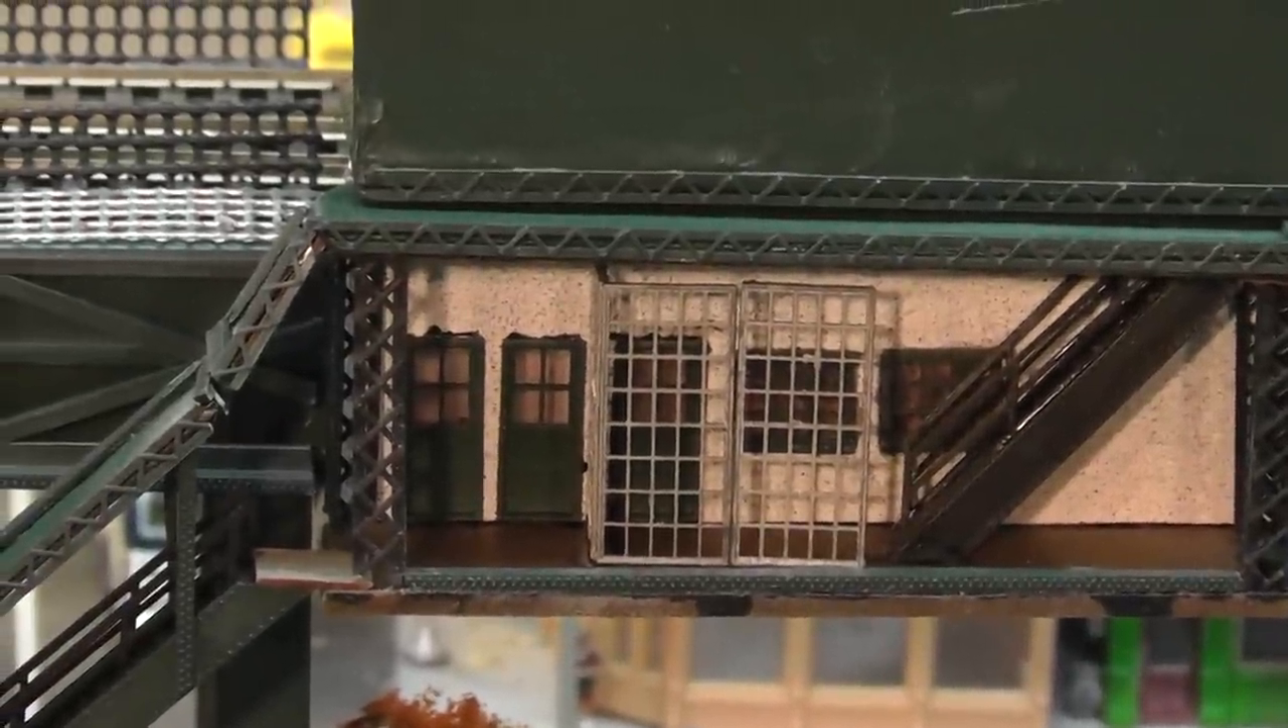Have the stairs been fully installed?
Yes.